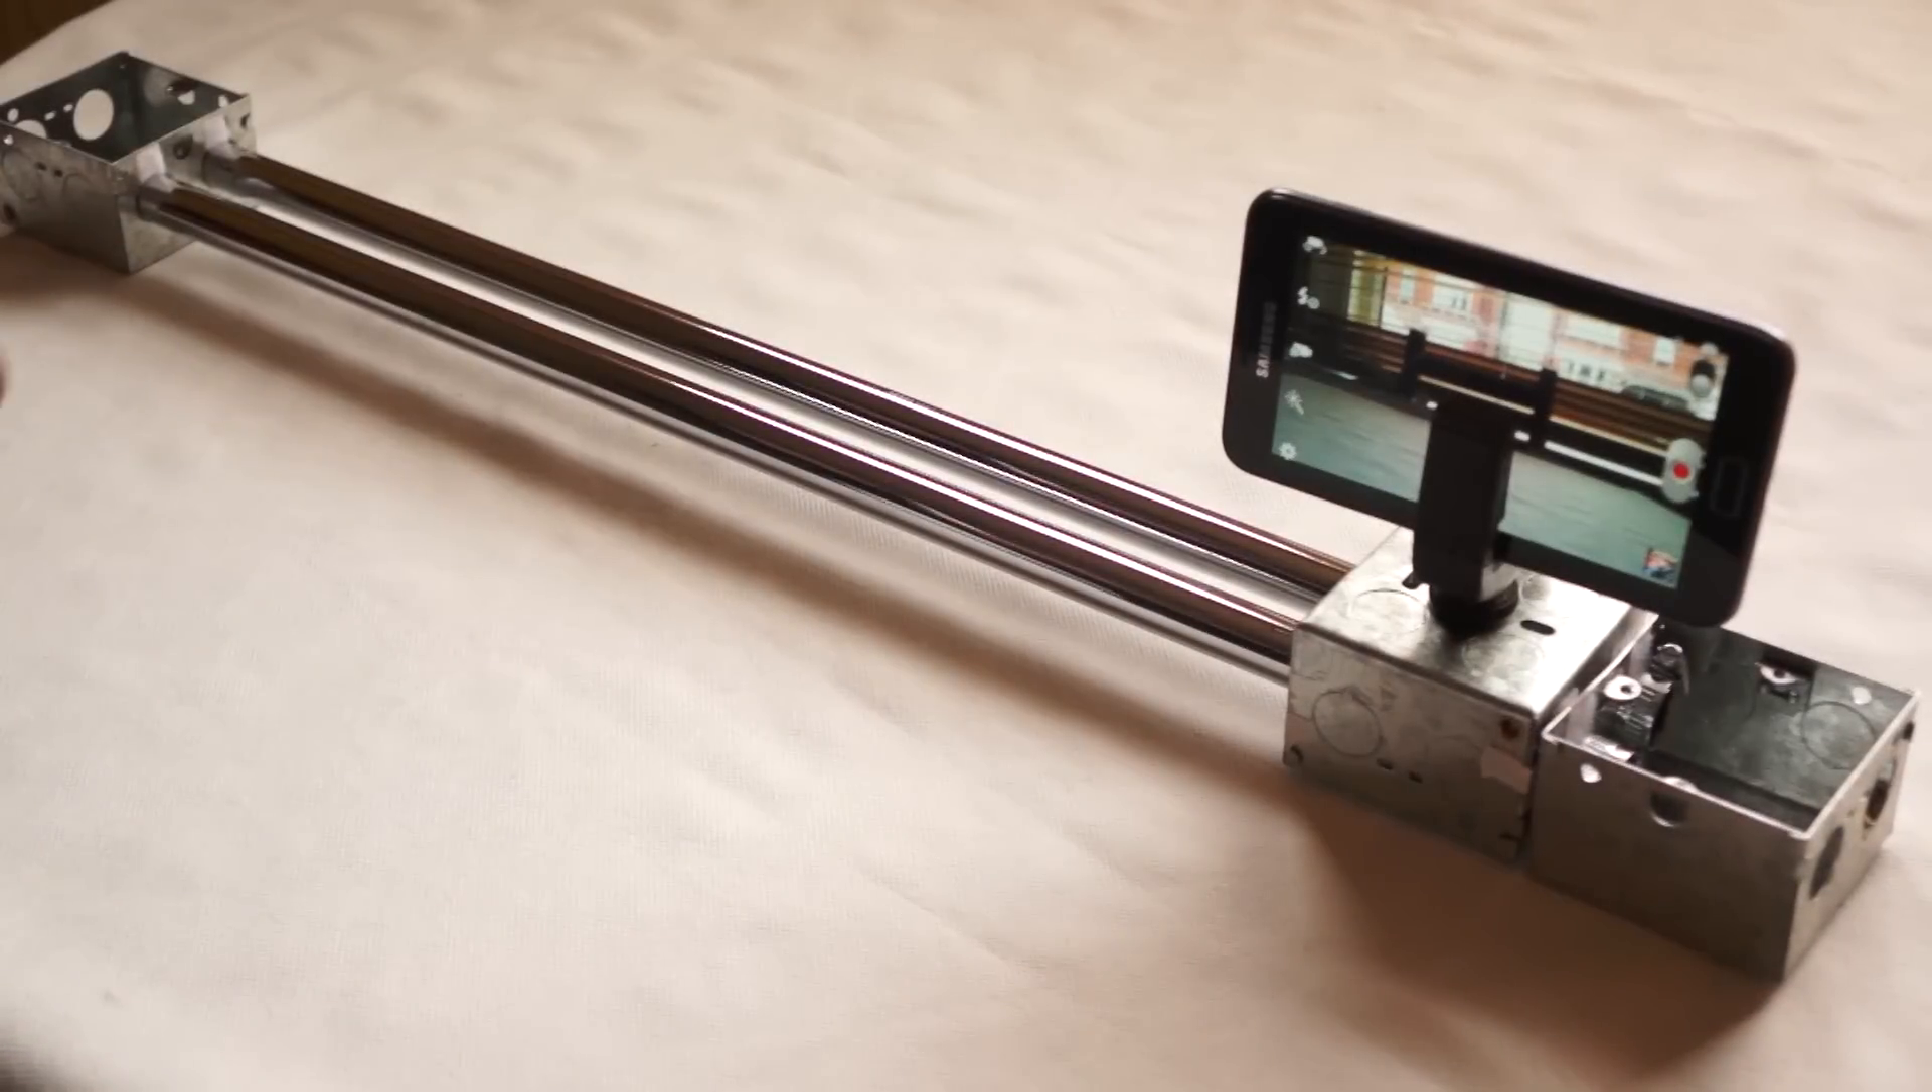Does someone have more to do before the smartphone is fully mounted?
No.